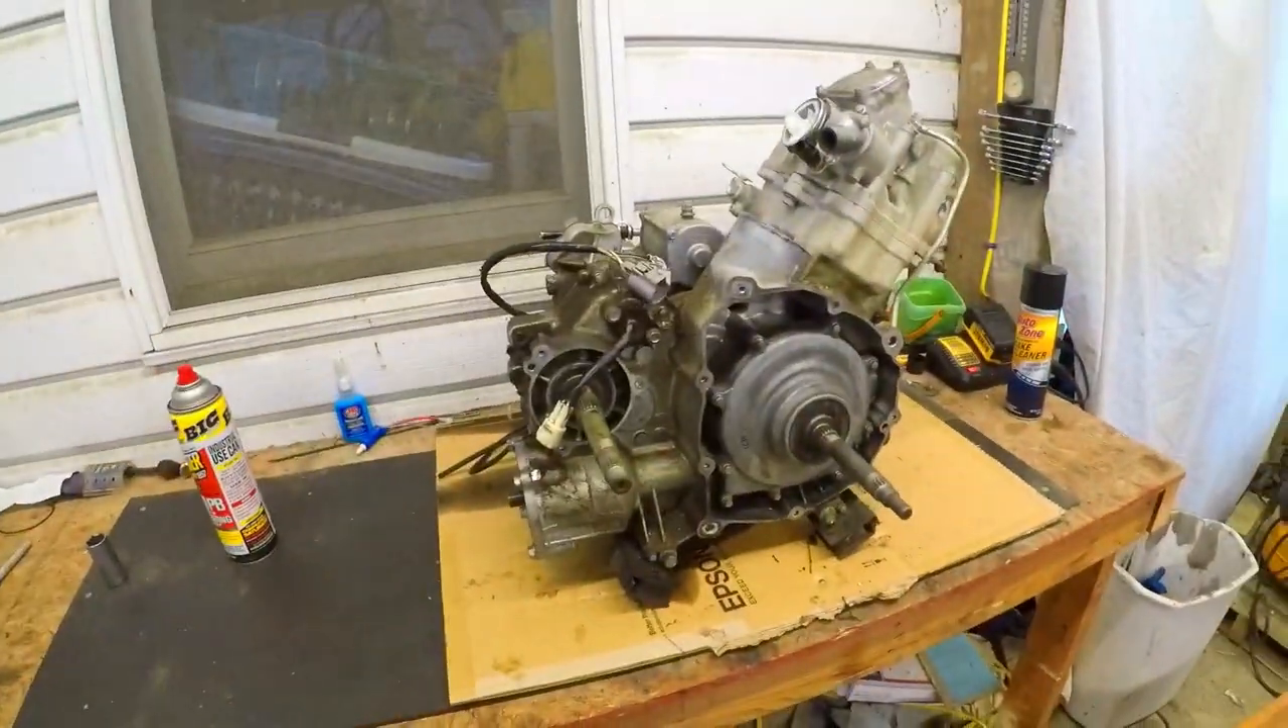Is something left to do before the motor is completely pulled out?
No.